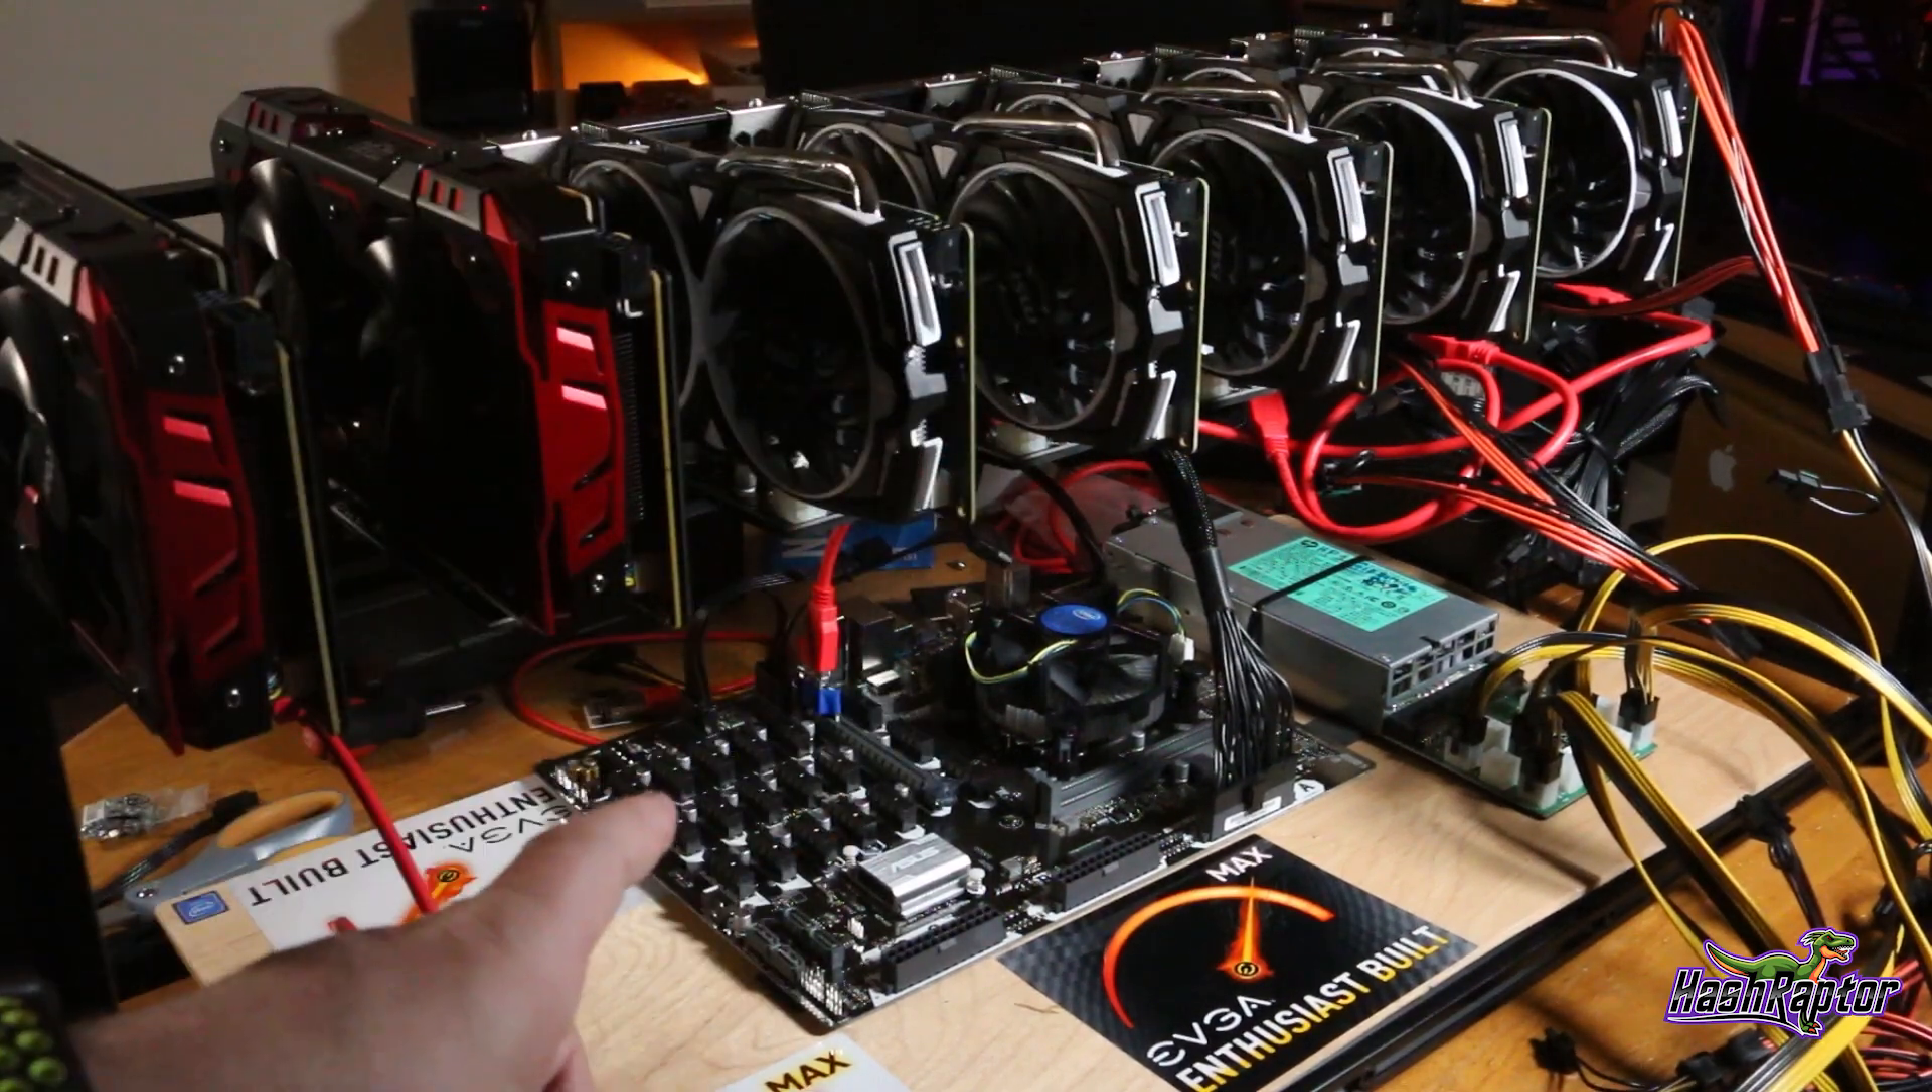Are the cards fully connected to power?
No.